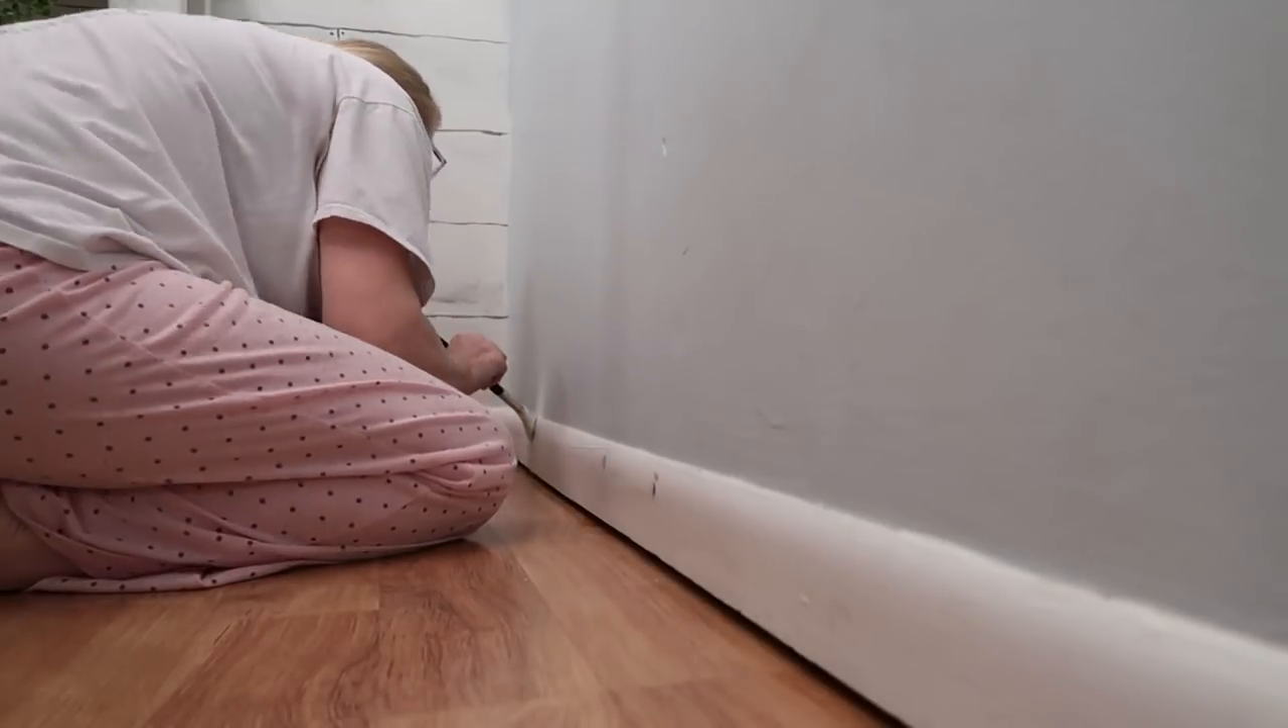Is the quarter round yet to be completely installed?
Yes.